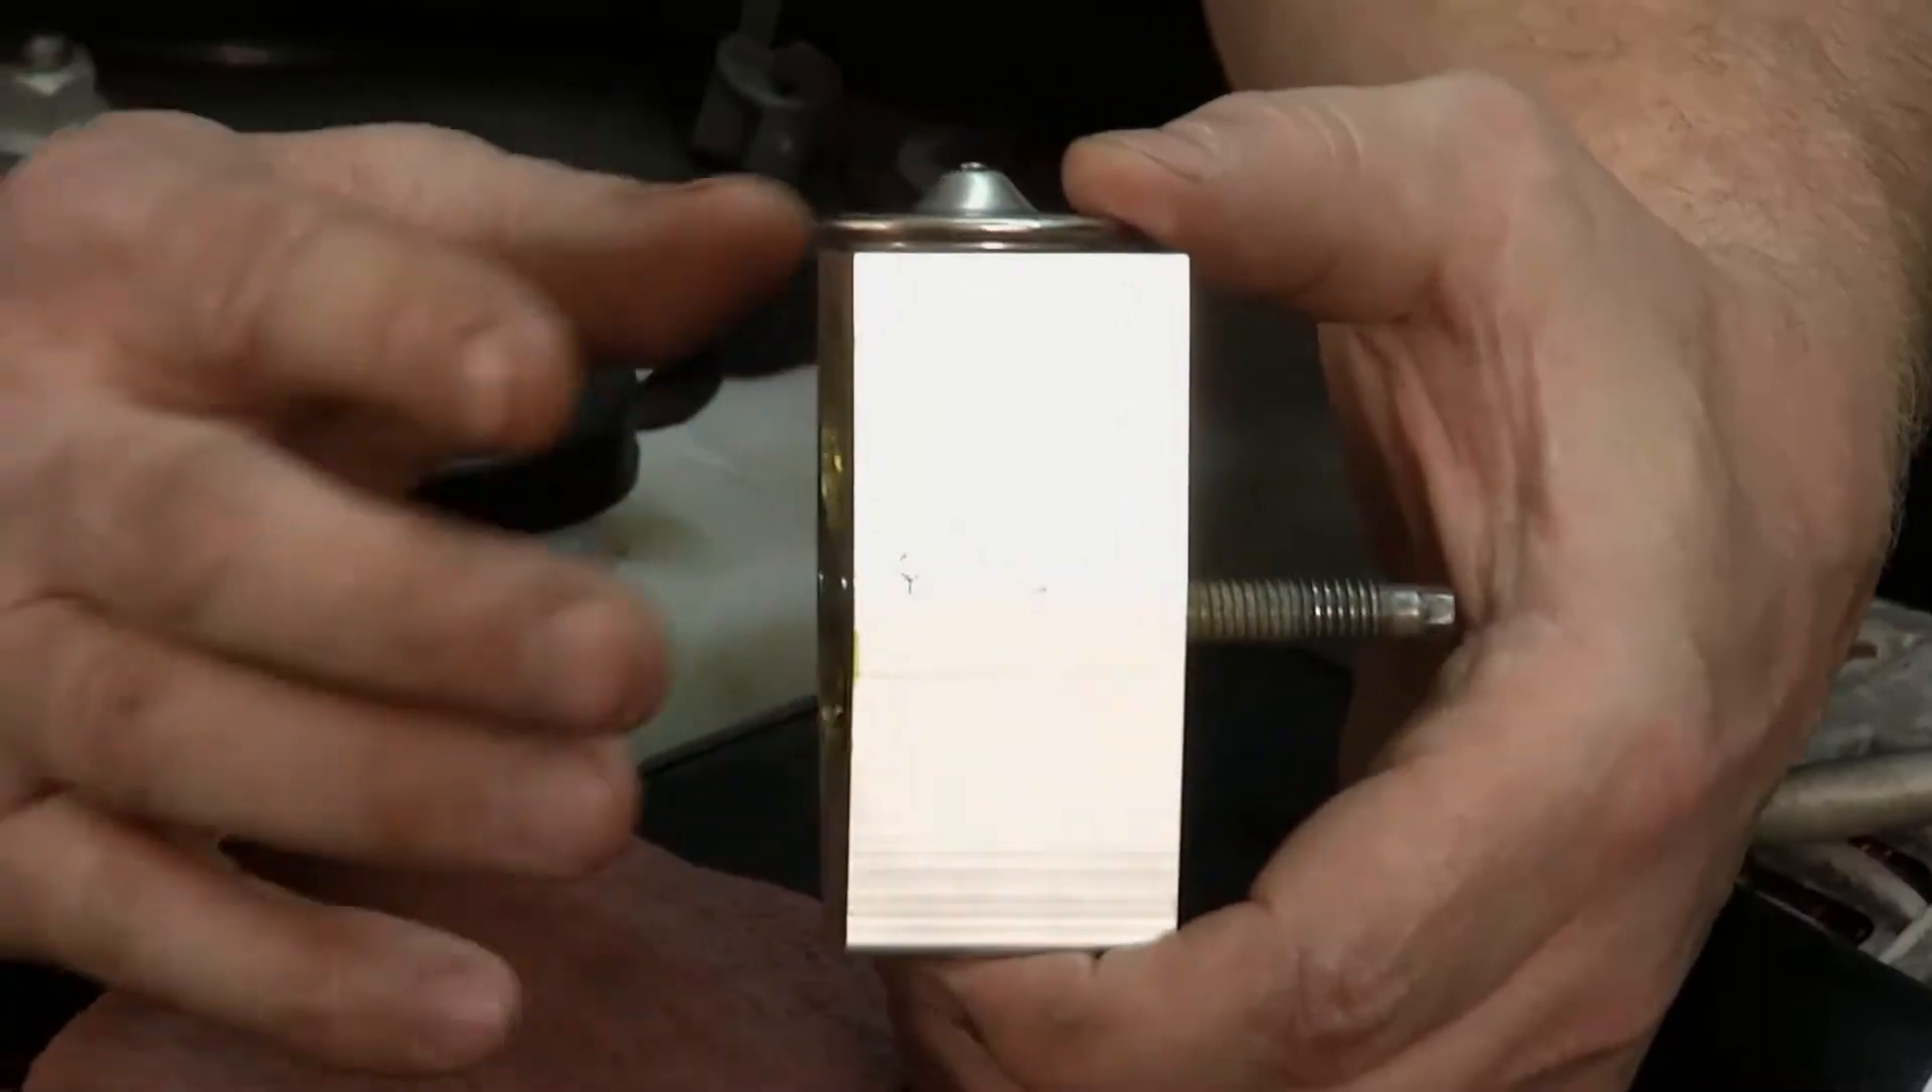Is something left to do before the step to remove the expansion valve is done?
No.